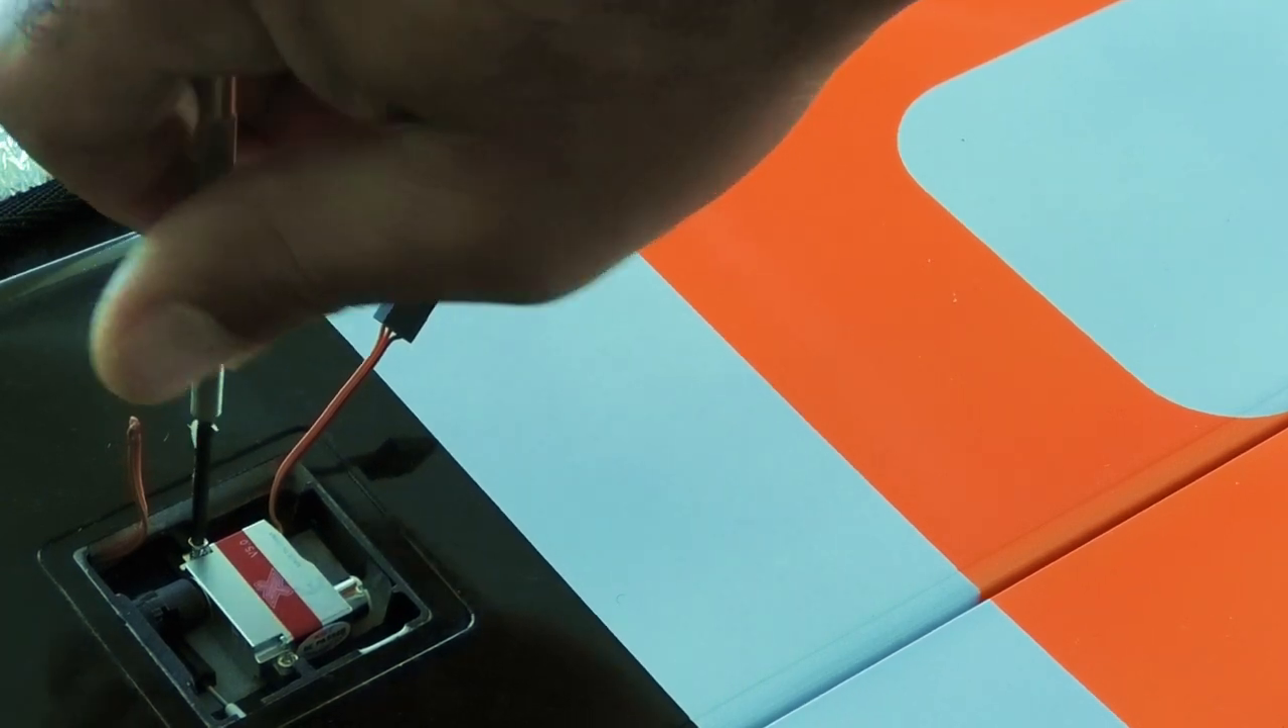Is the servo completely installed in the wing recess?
No.